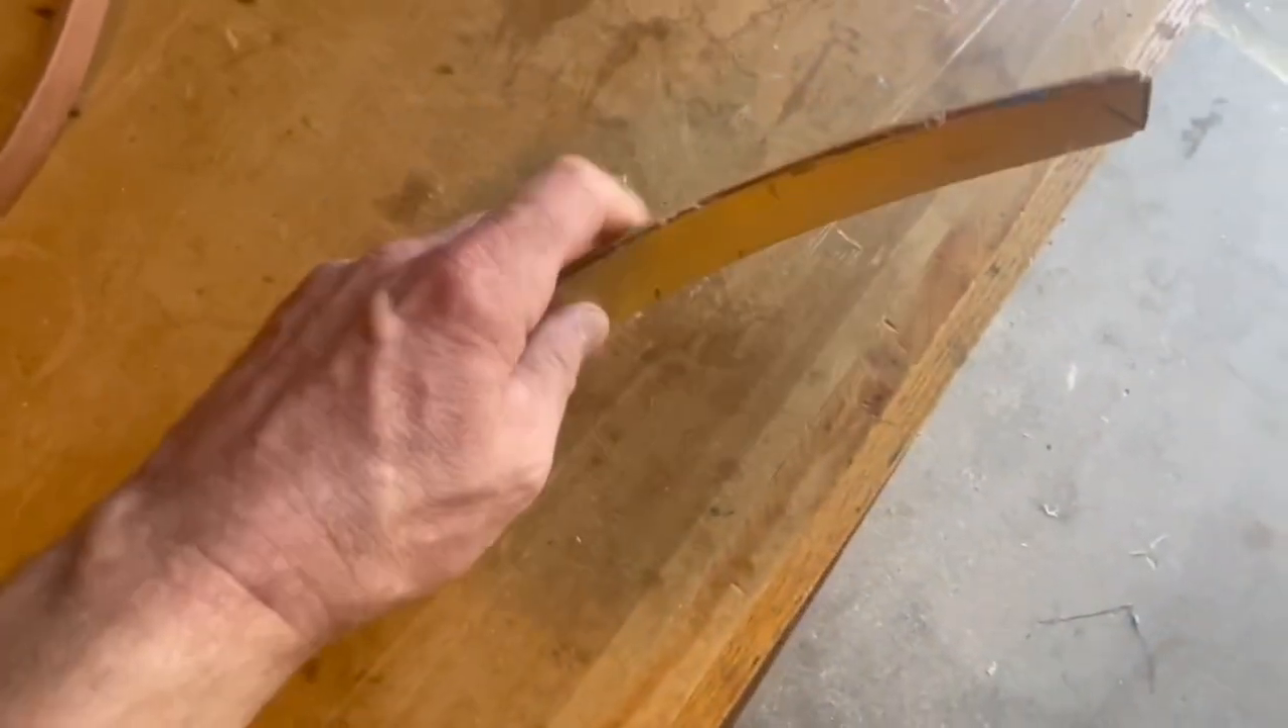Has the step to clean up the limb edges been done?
No.